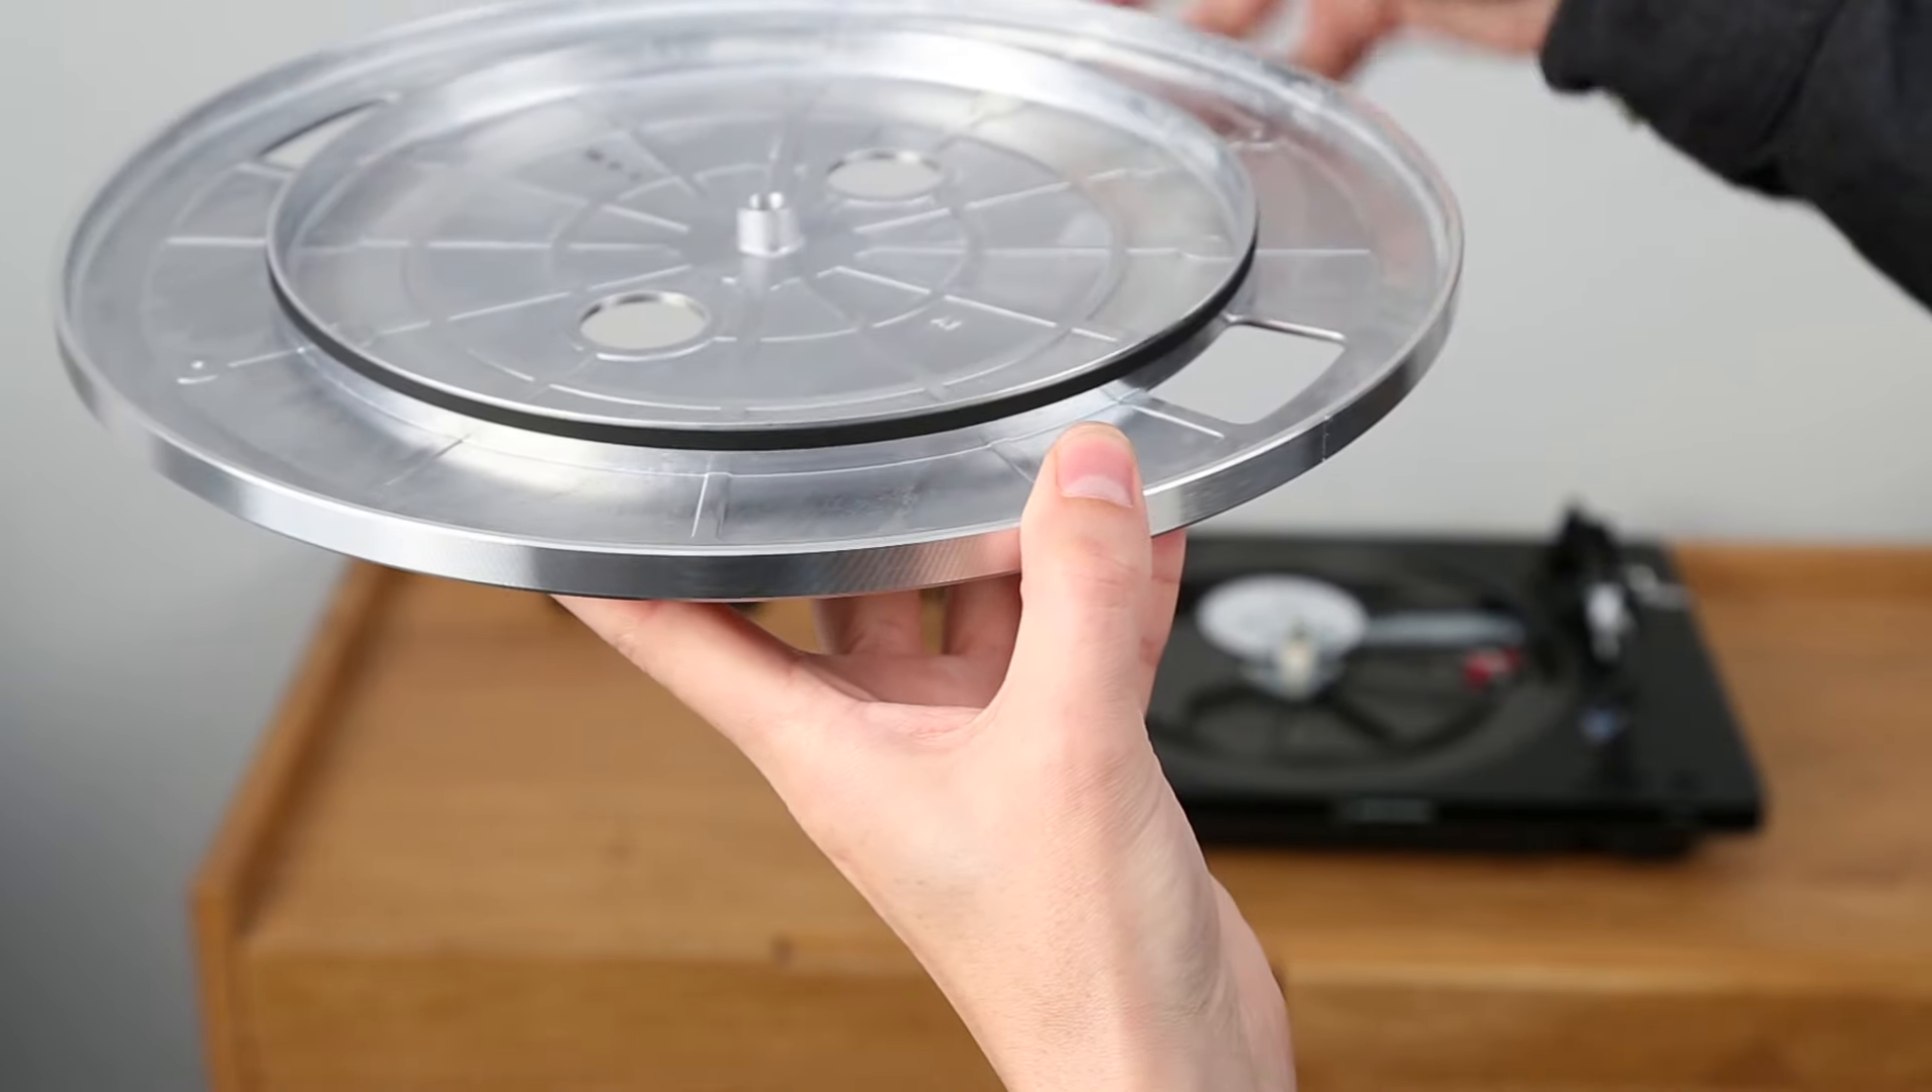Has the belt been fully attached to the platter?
Yes.